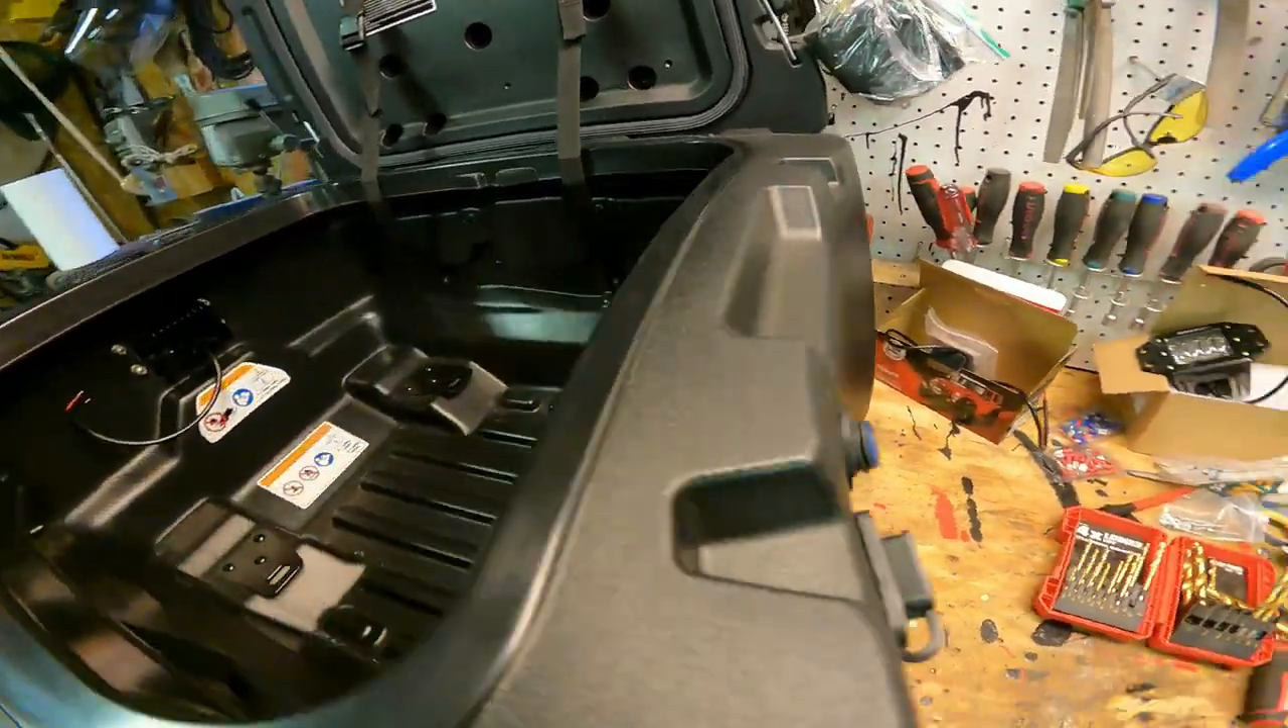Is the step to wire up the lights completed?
No.